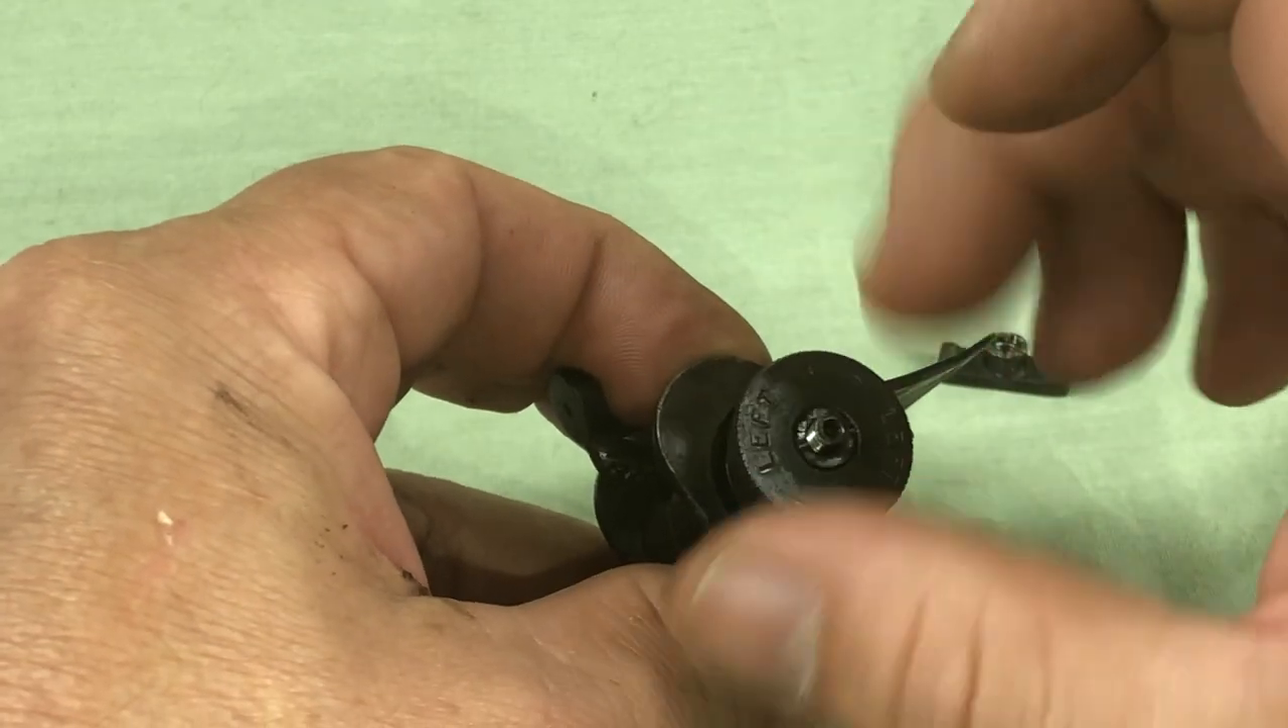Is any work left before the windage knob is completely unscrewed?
Yes.